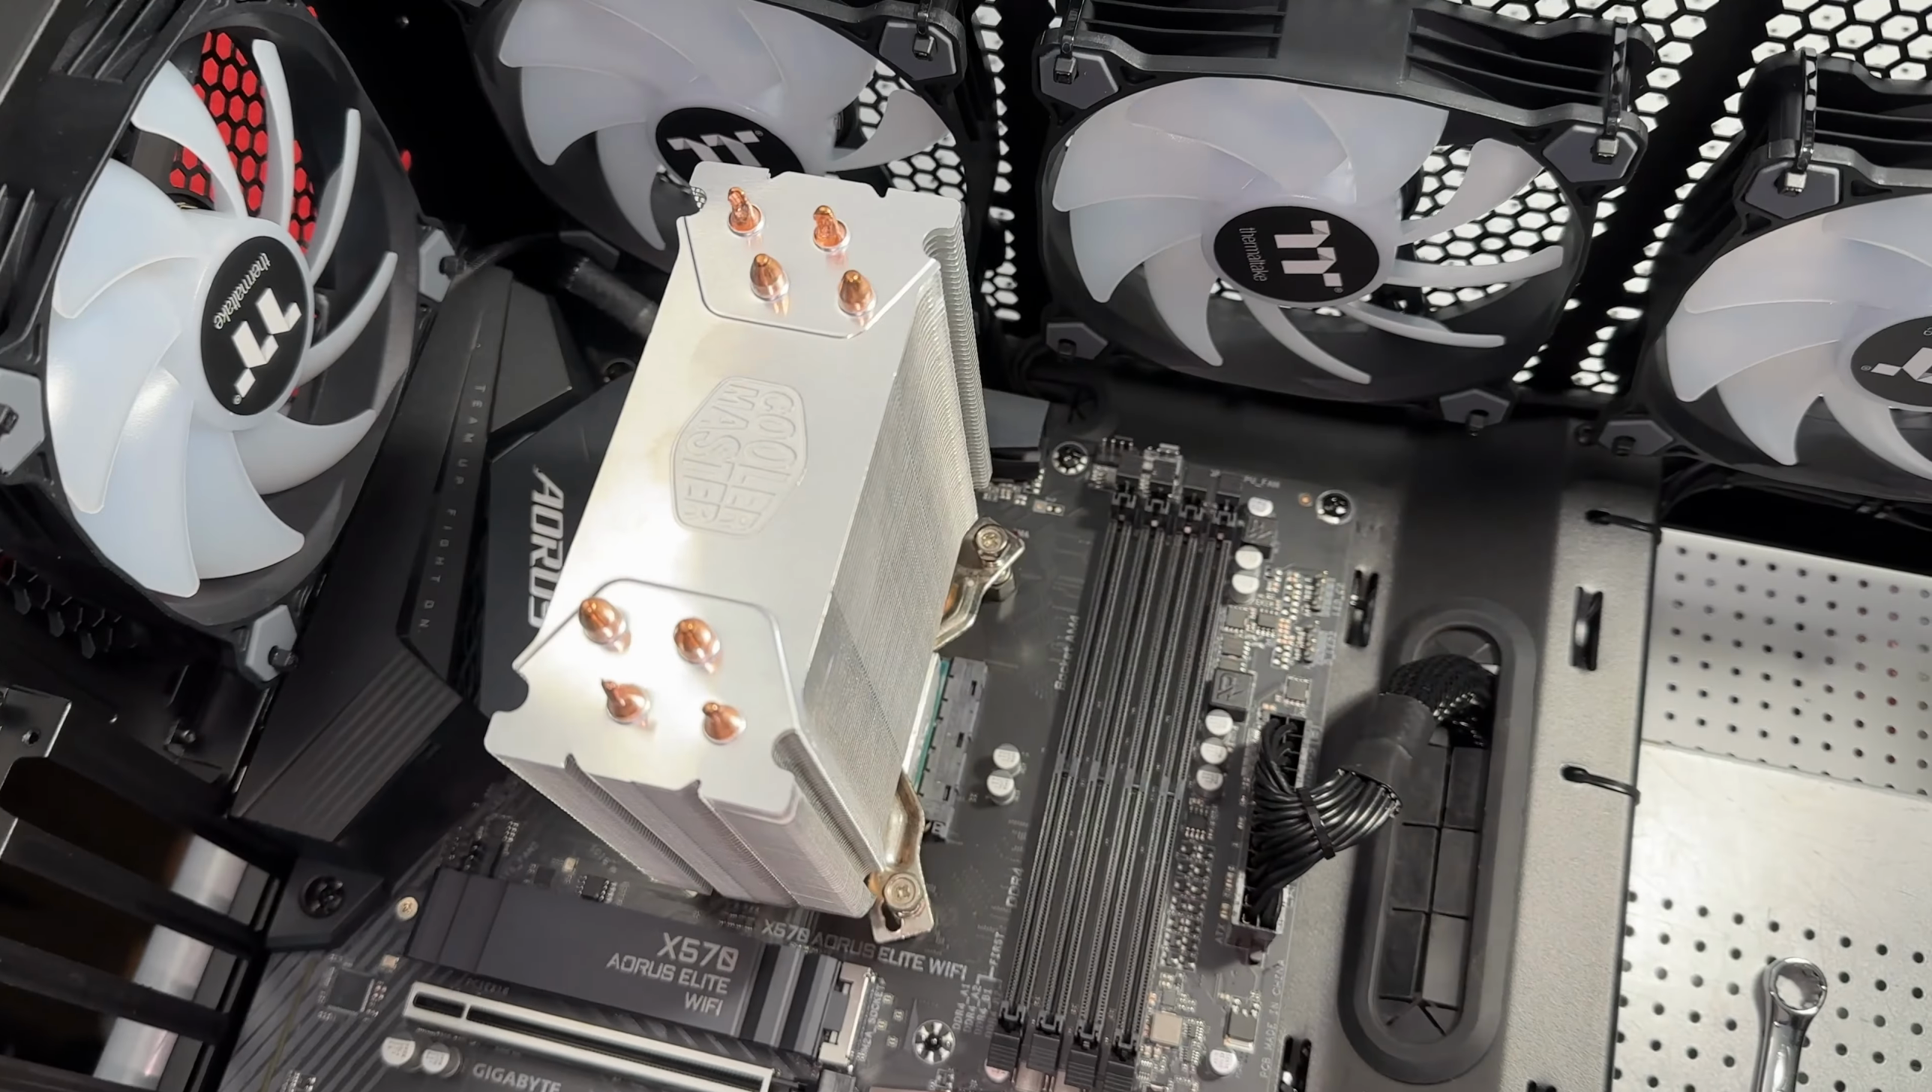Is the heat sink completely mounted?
Yes.